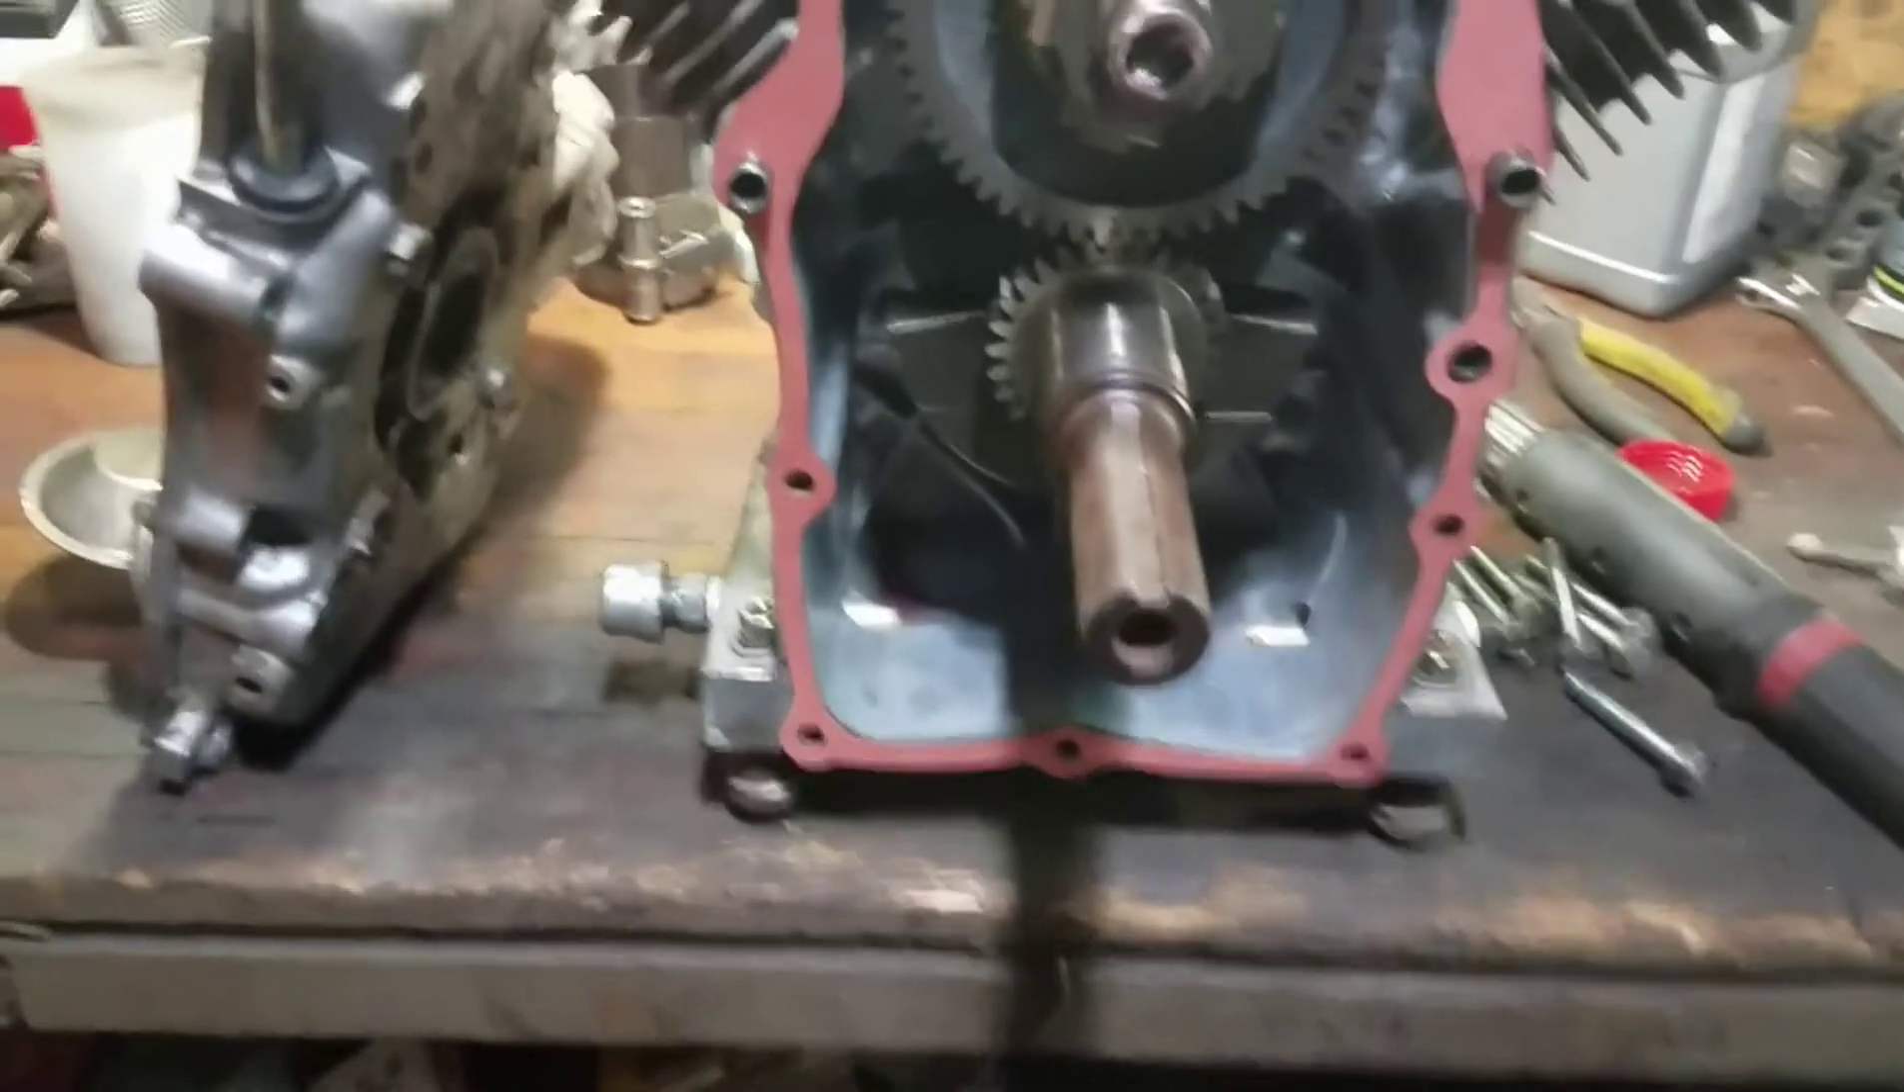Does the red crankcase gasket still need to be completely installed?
No.